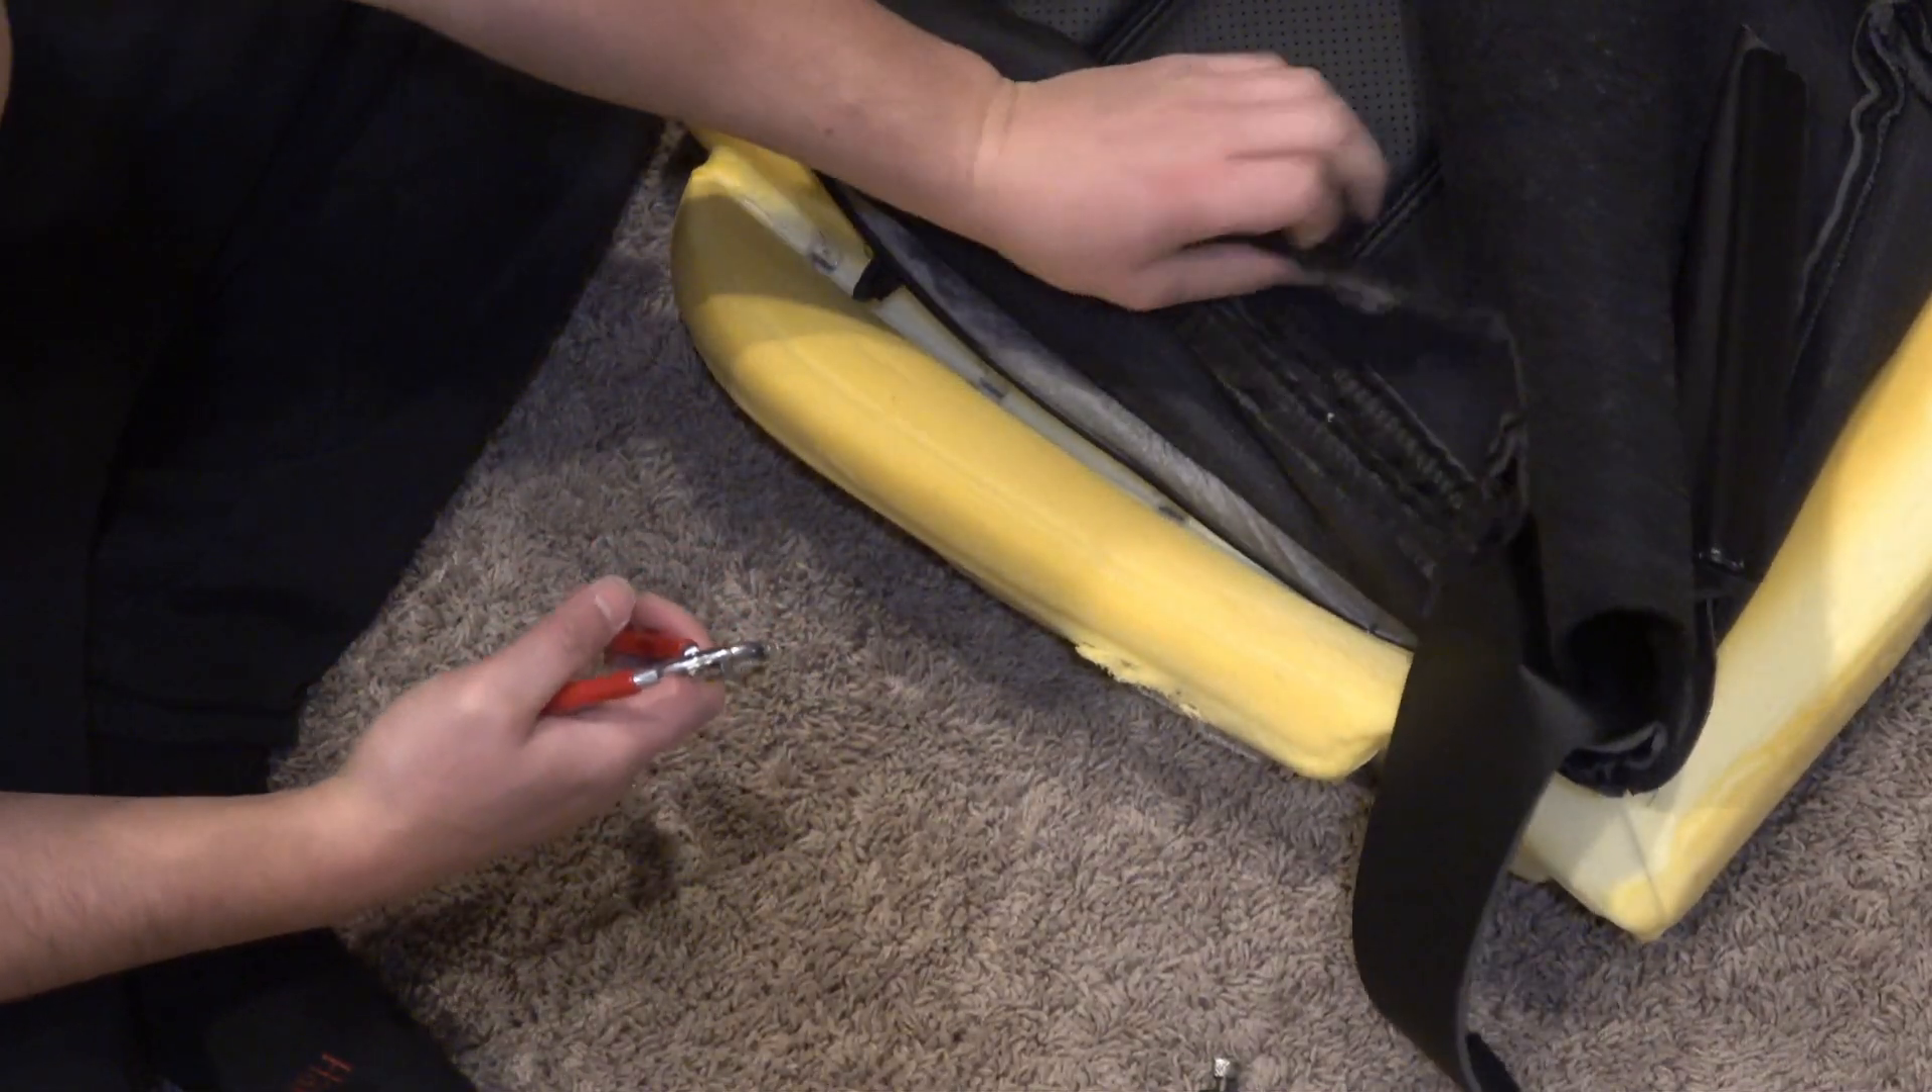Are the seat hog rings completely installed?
No.